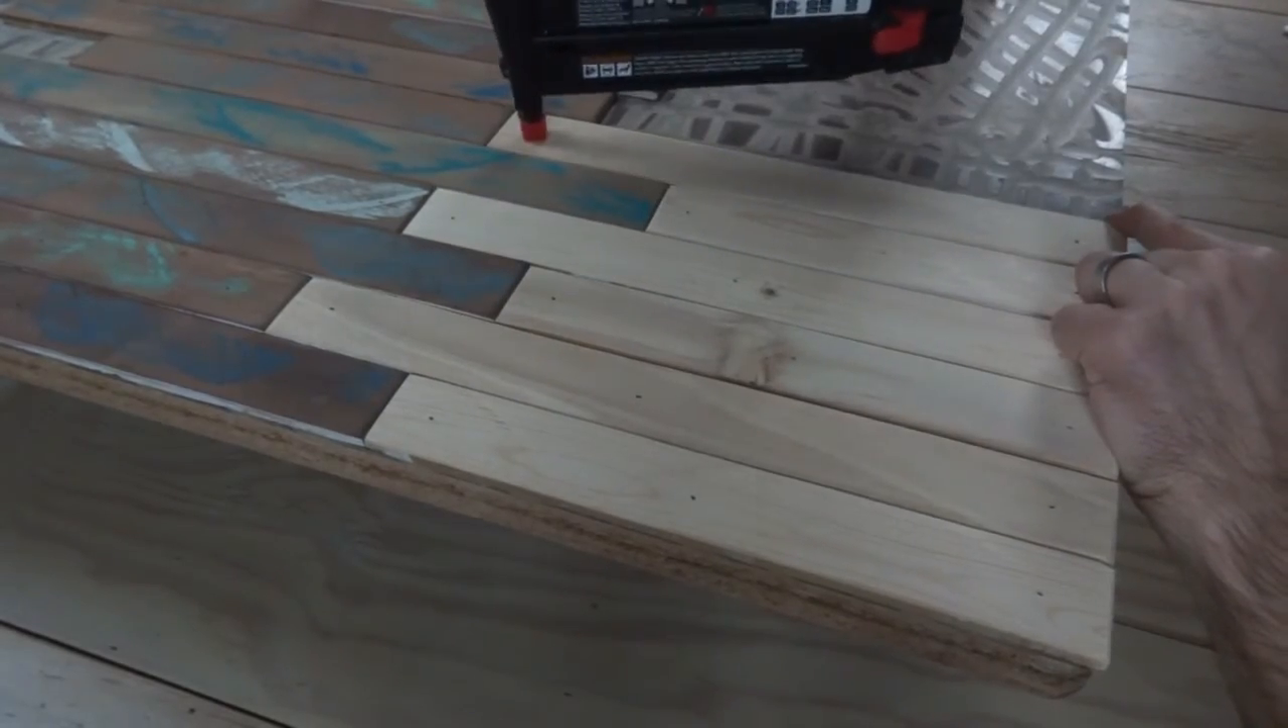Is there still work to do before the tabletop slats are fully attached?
Yes.